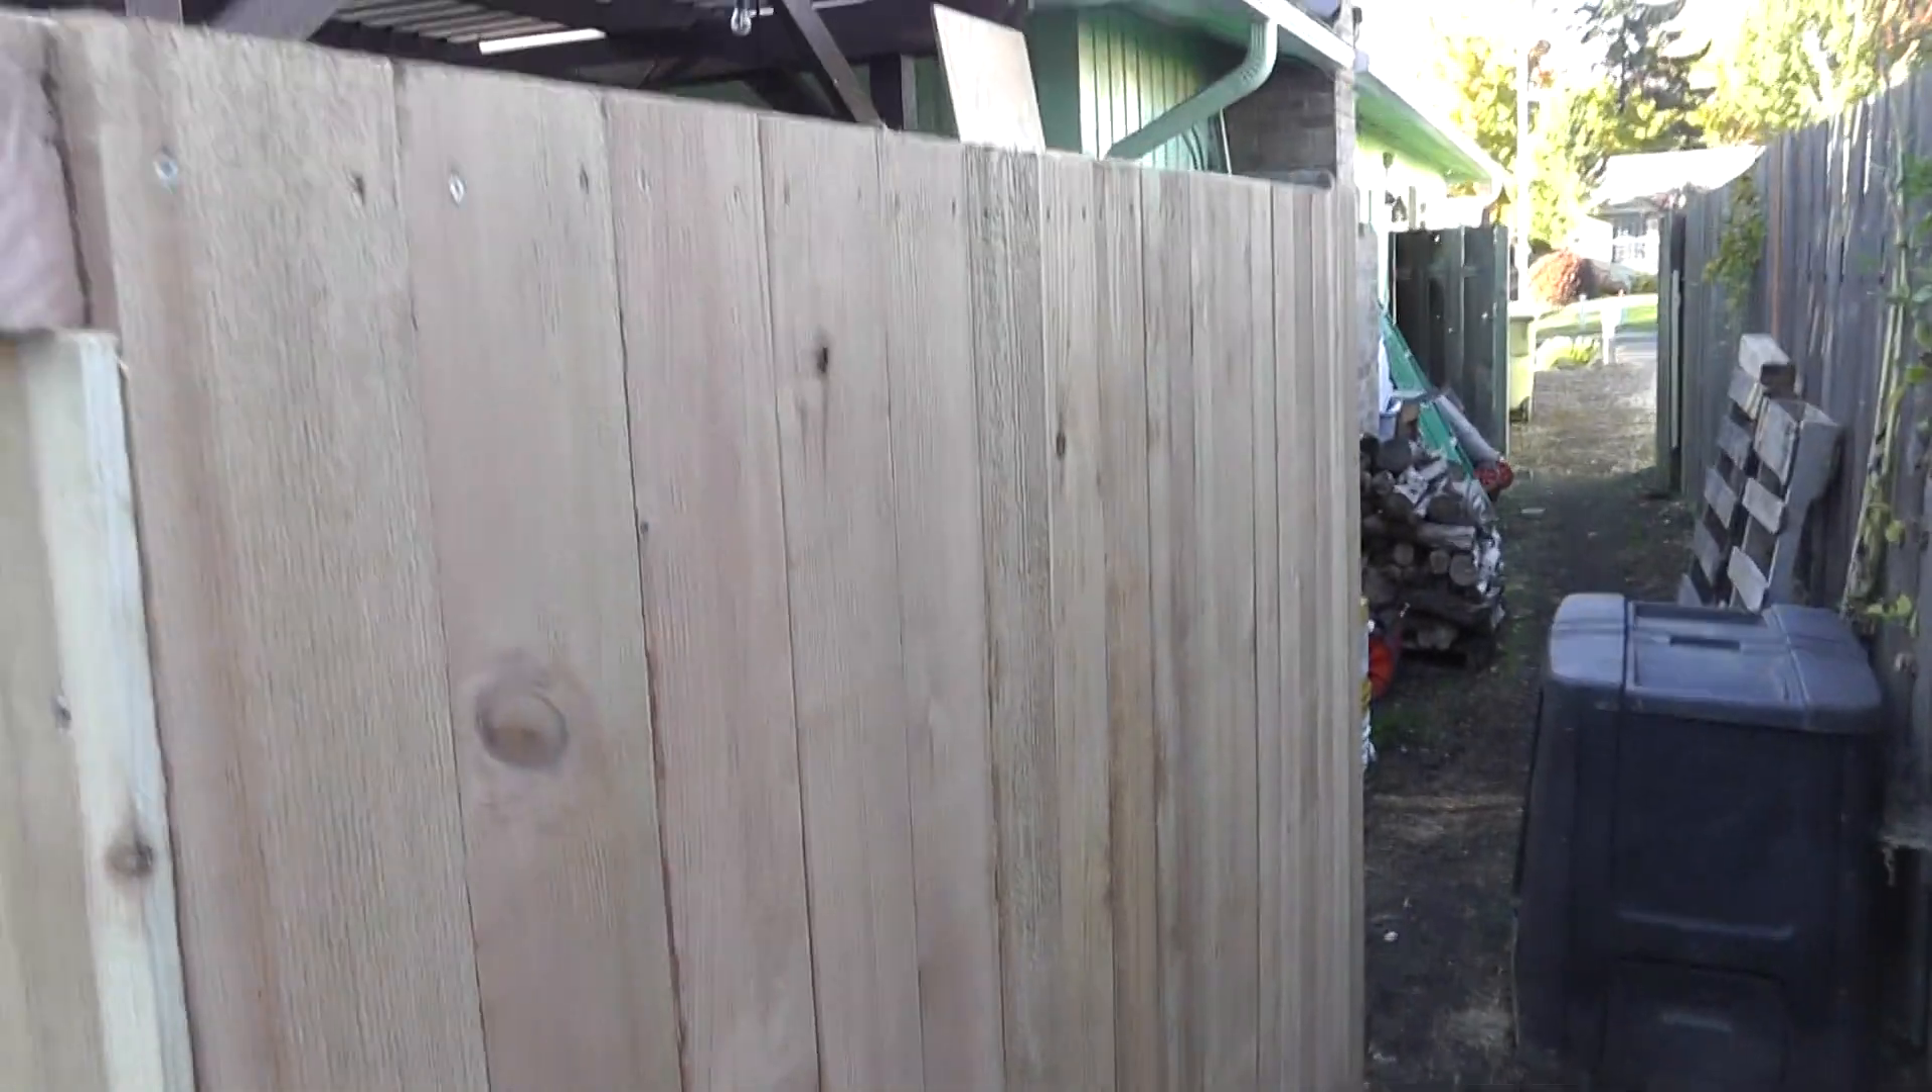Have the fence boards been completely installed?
Yes.